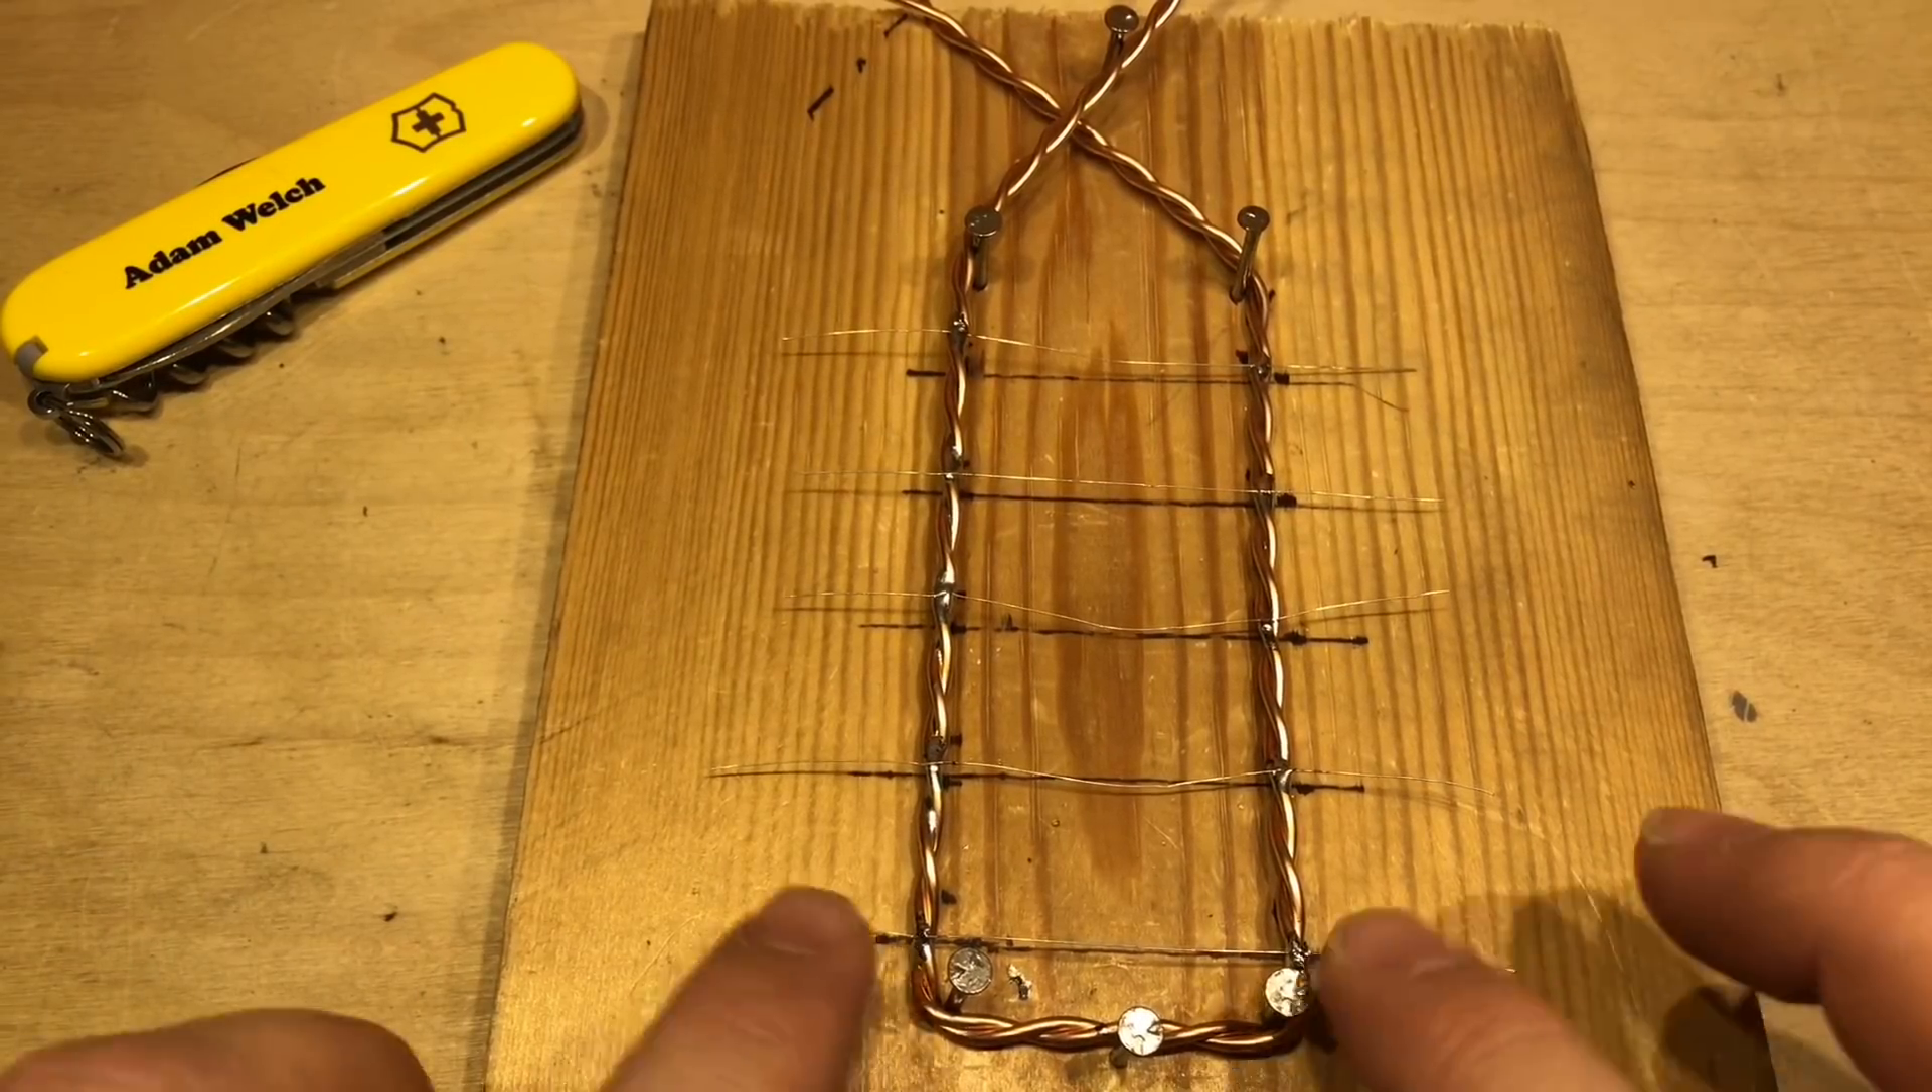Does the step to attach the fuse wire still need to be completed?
No.